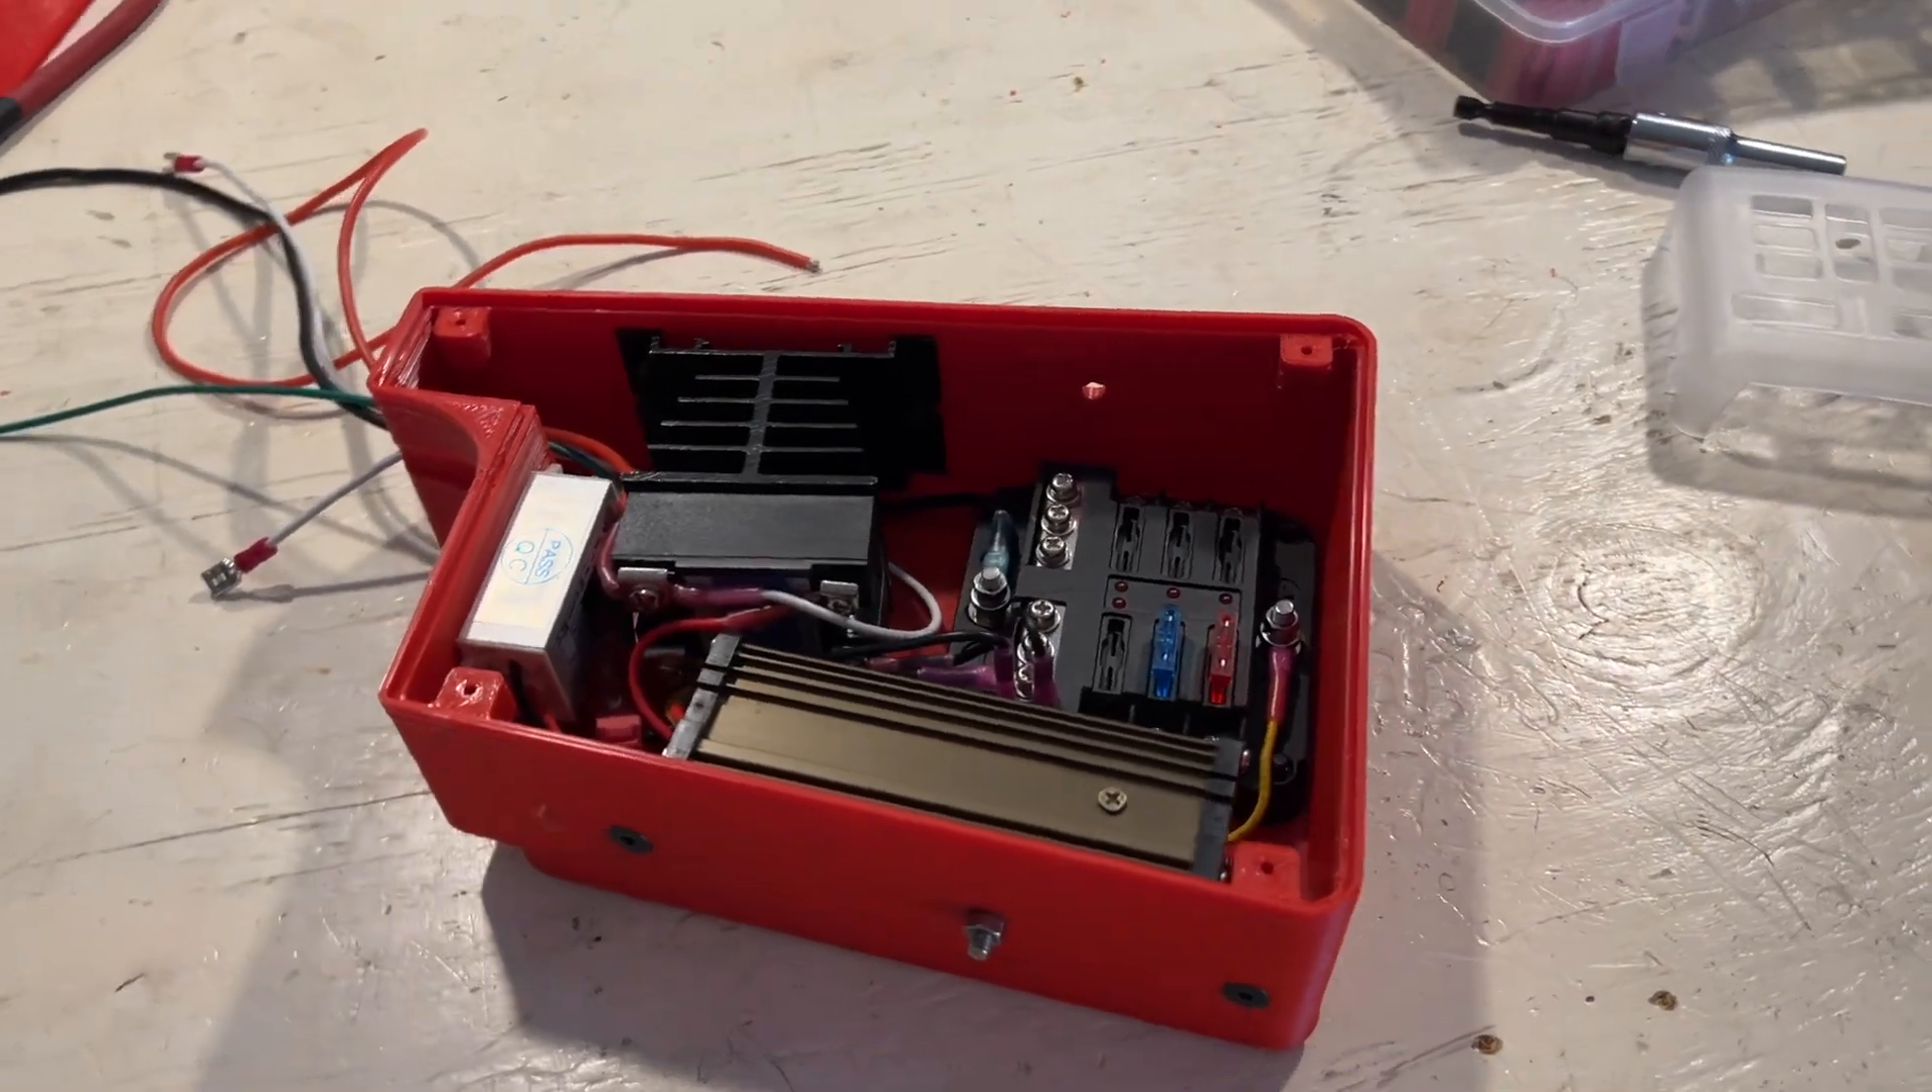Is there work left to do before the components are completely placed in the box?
No.